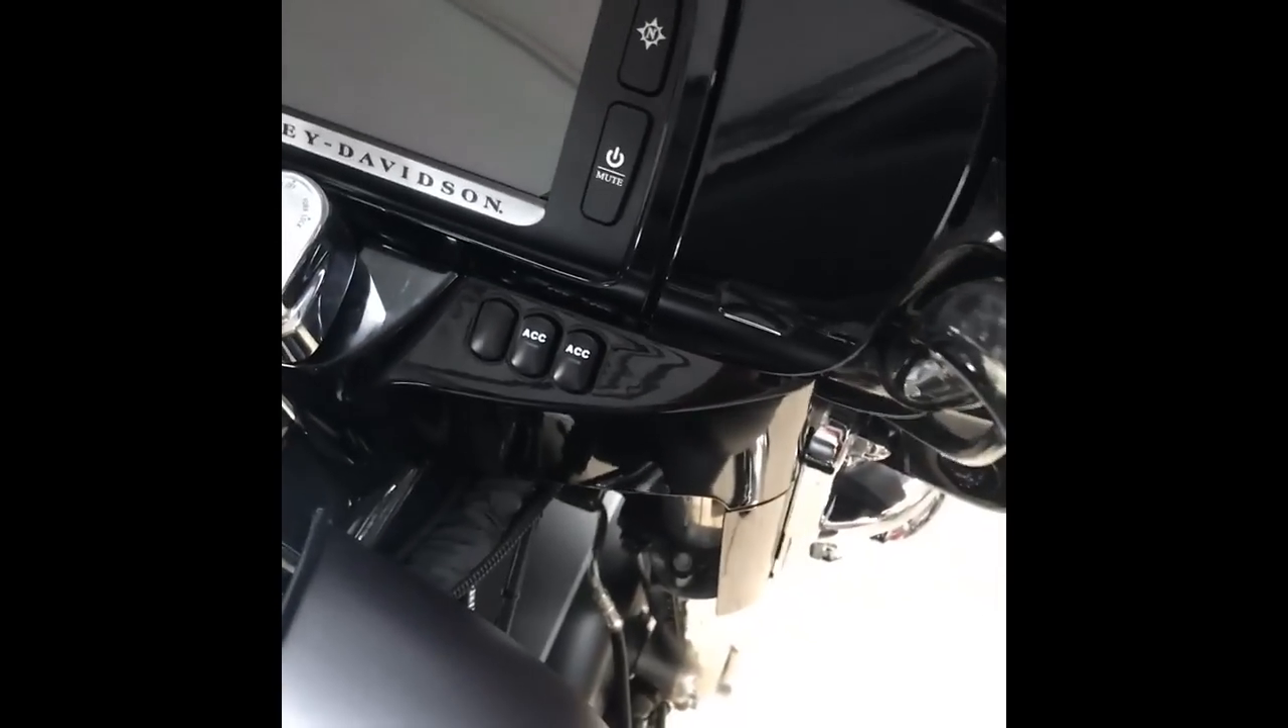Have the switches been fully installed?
Yes.